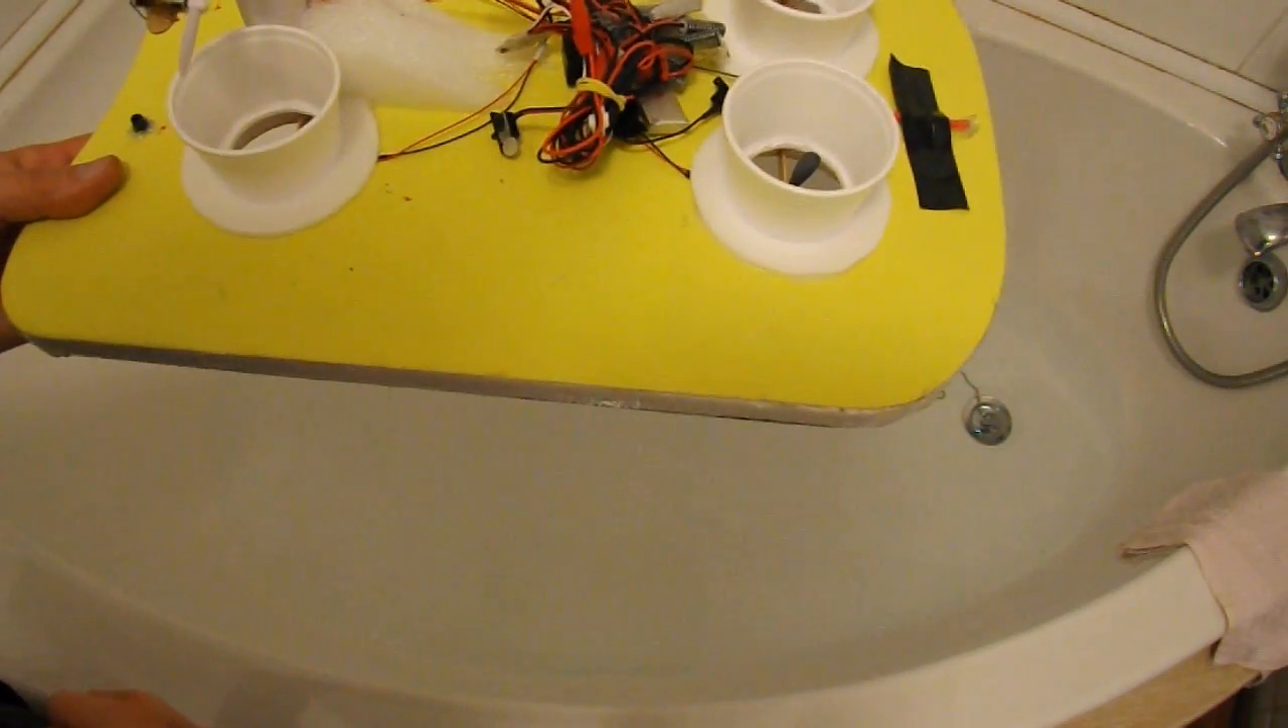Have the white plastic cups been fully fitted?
Yes.